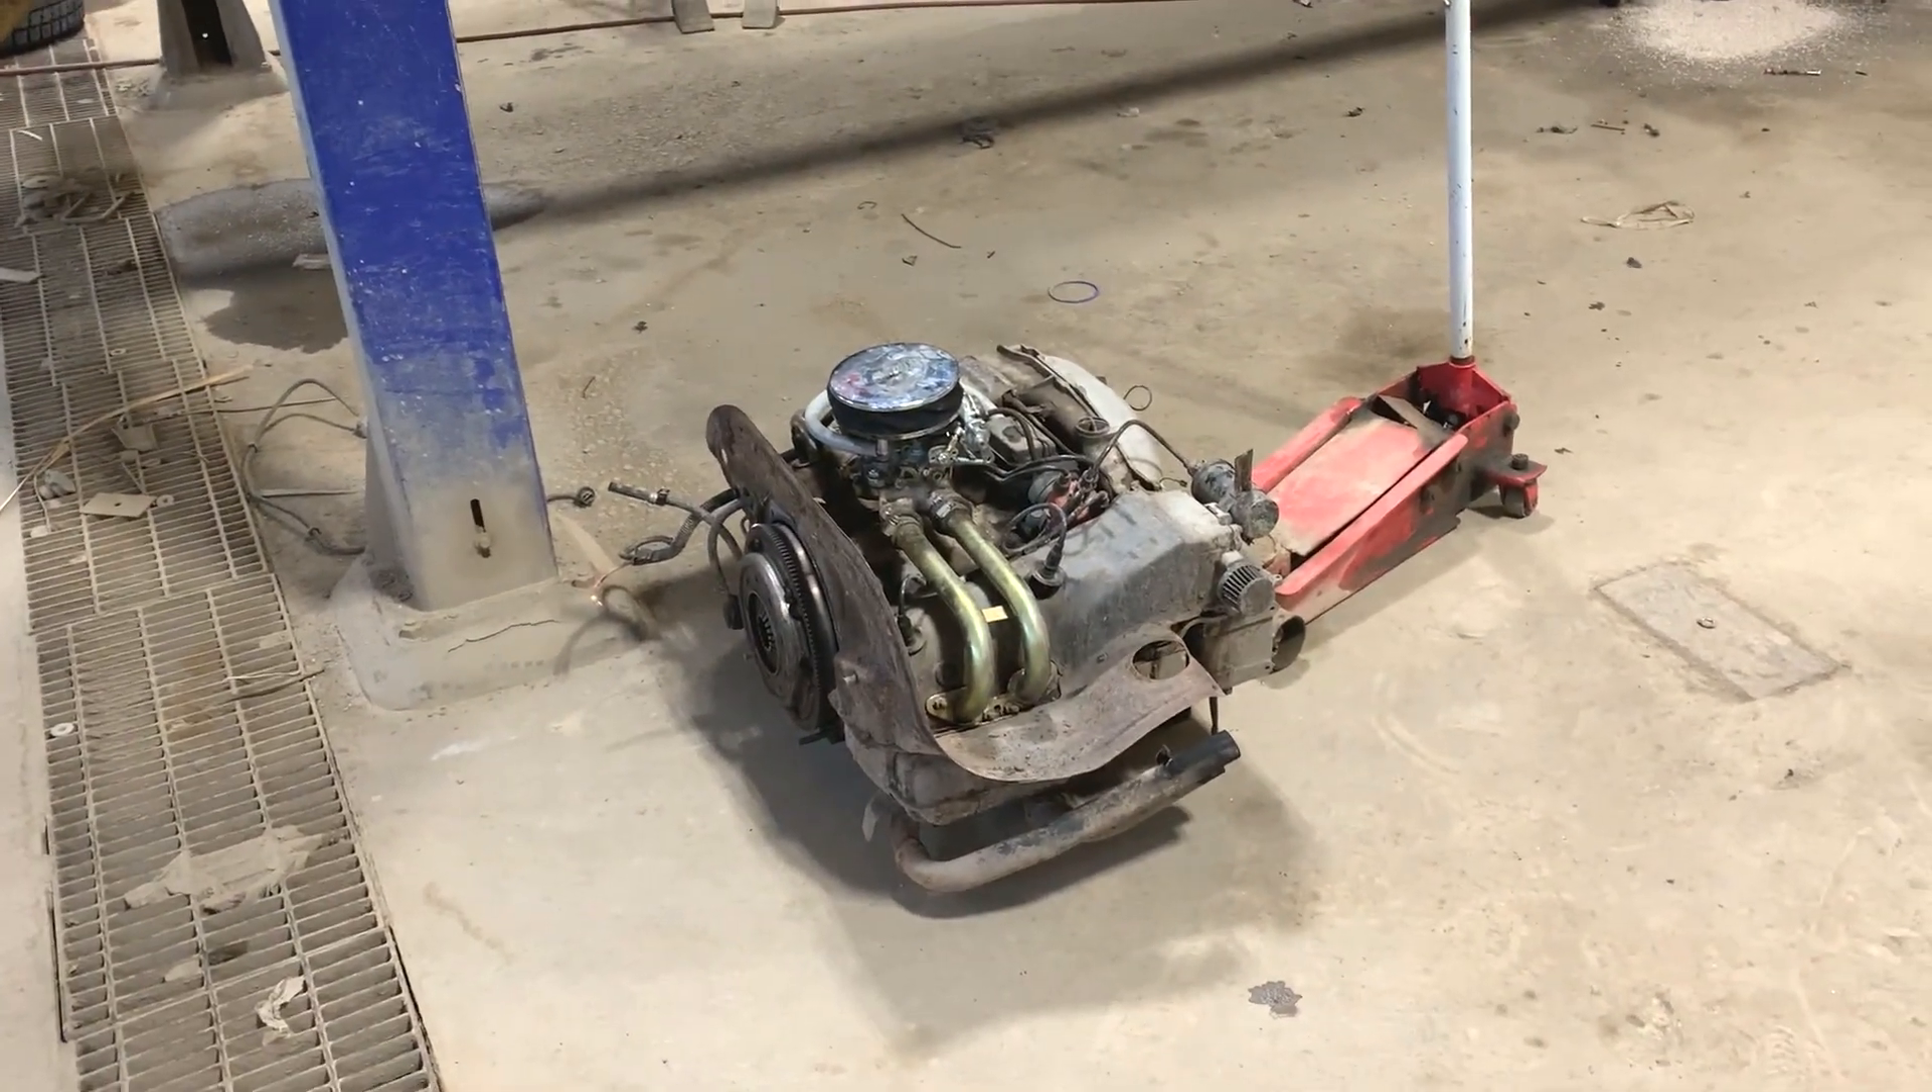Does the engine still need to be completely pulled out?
No.